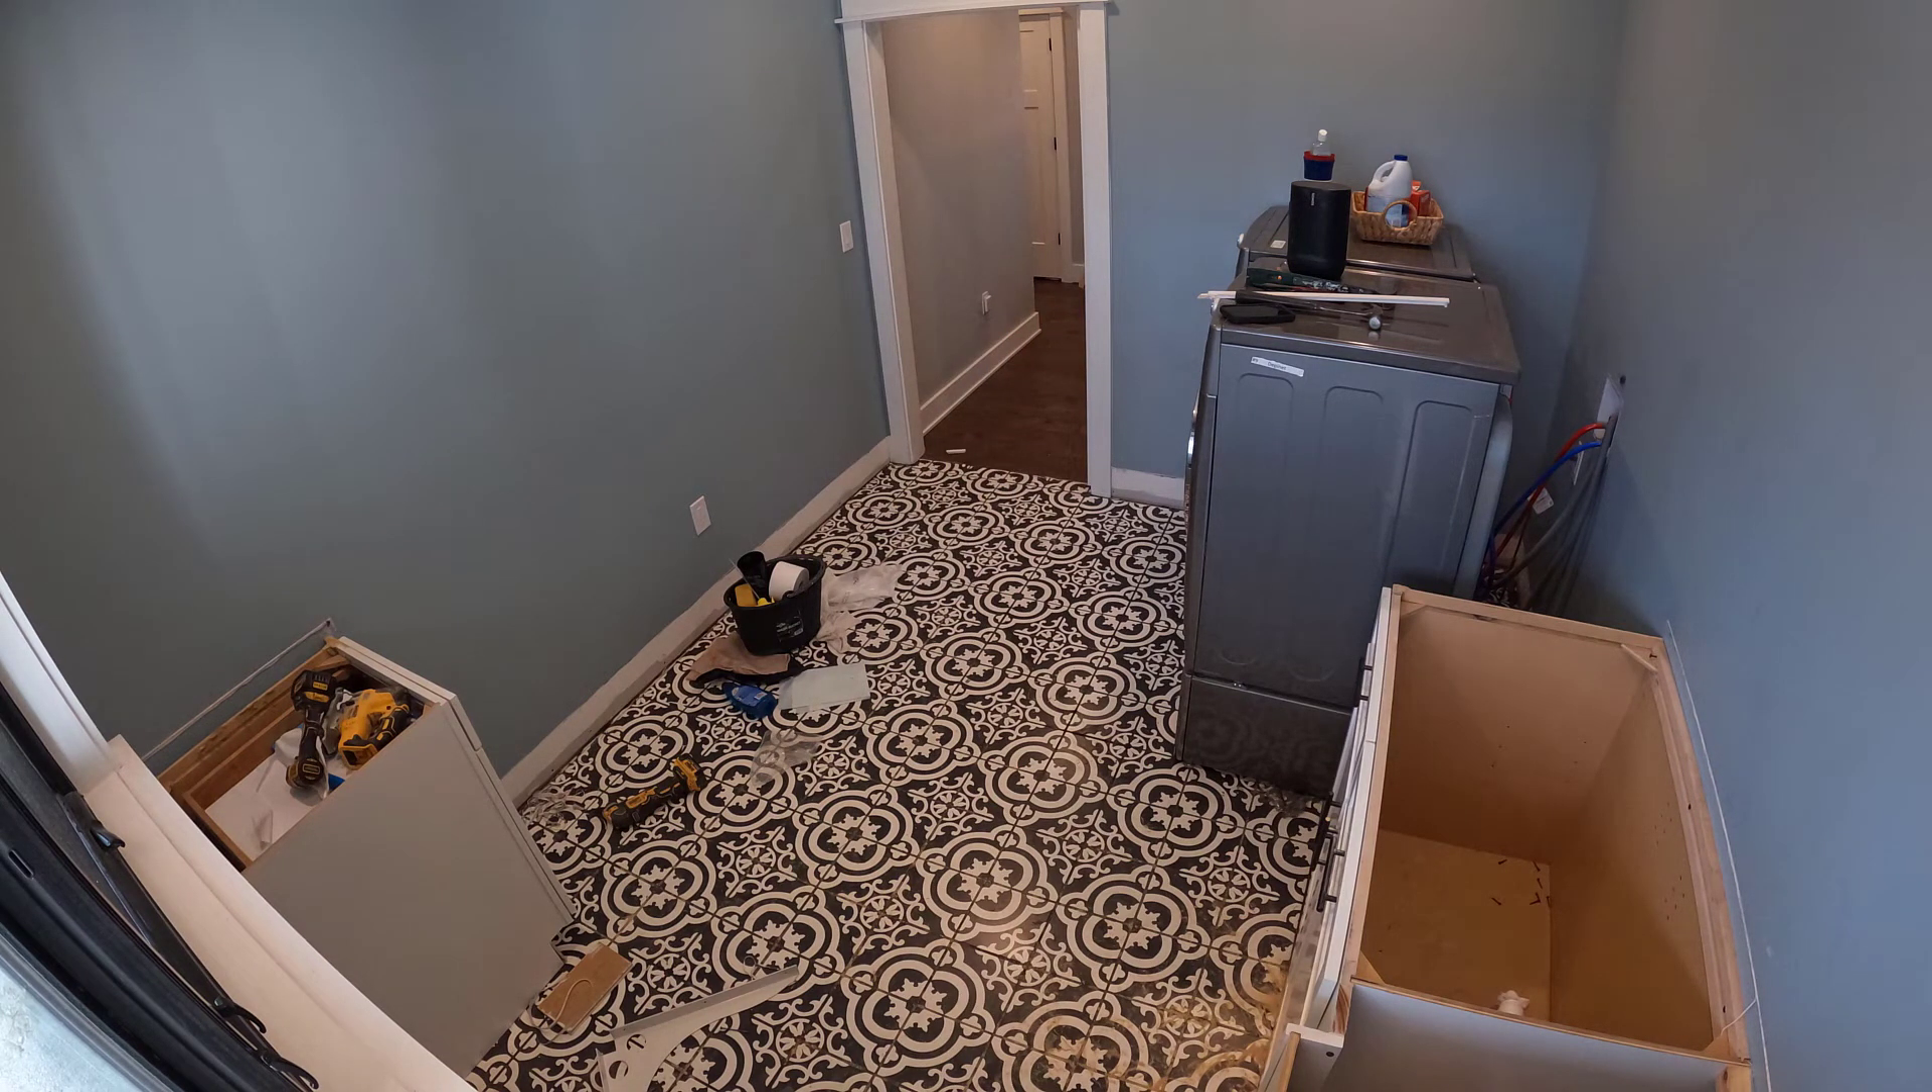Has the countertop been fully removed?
Yes.